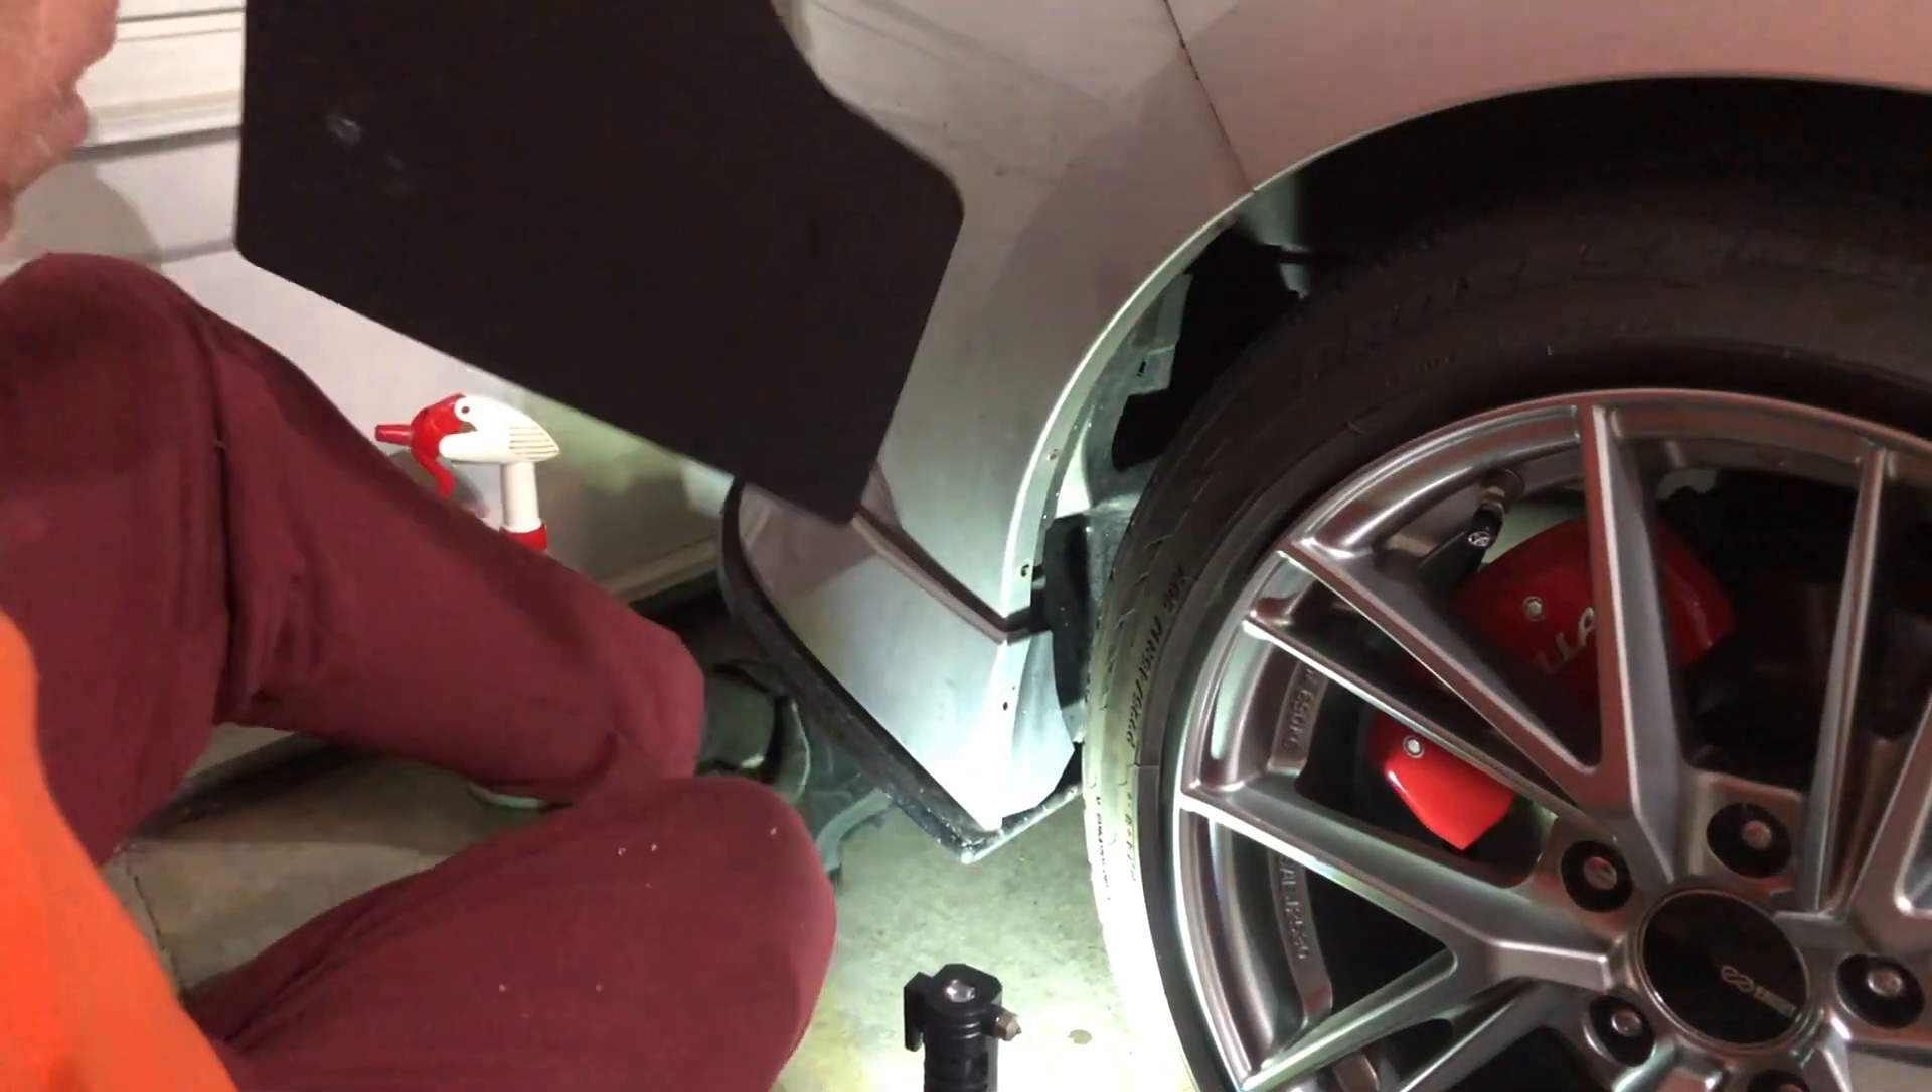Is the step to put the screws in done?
No.